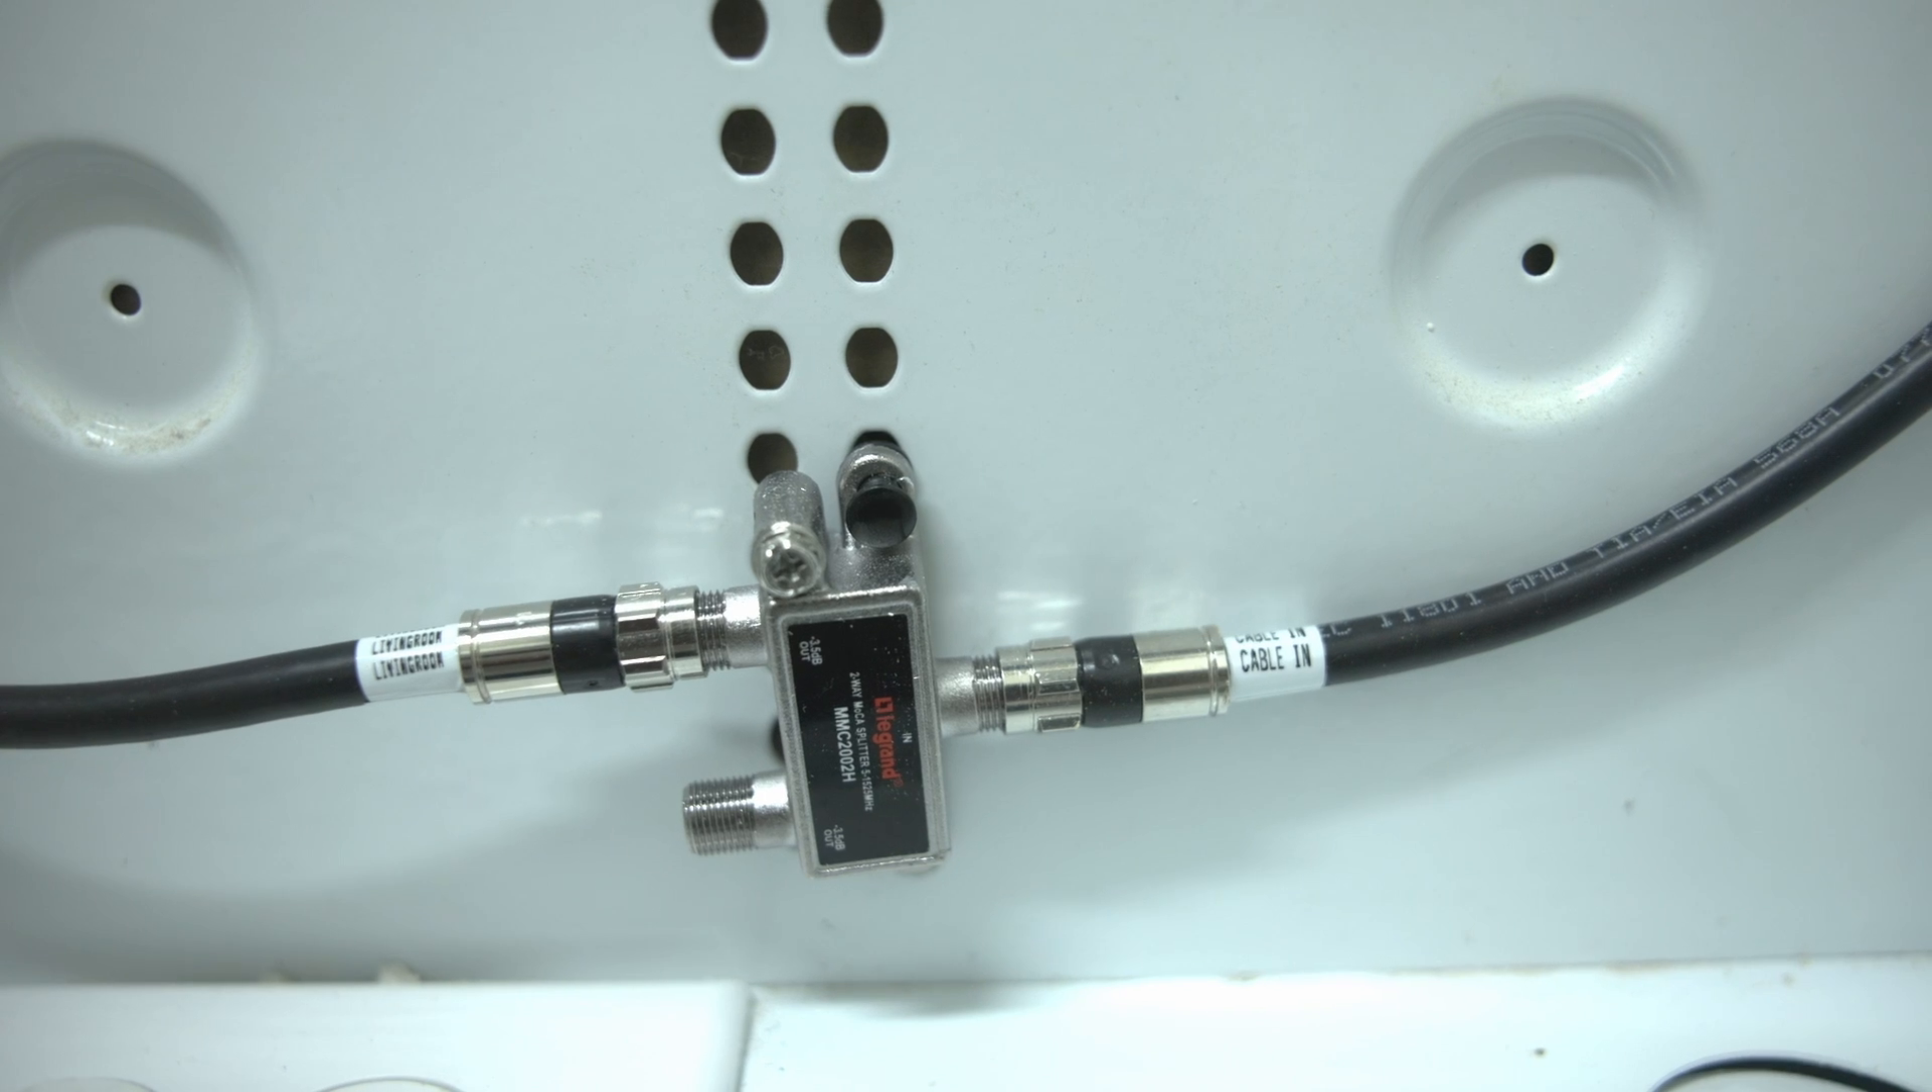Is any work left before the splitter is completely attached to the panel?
No.